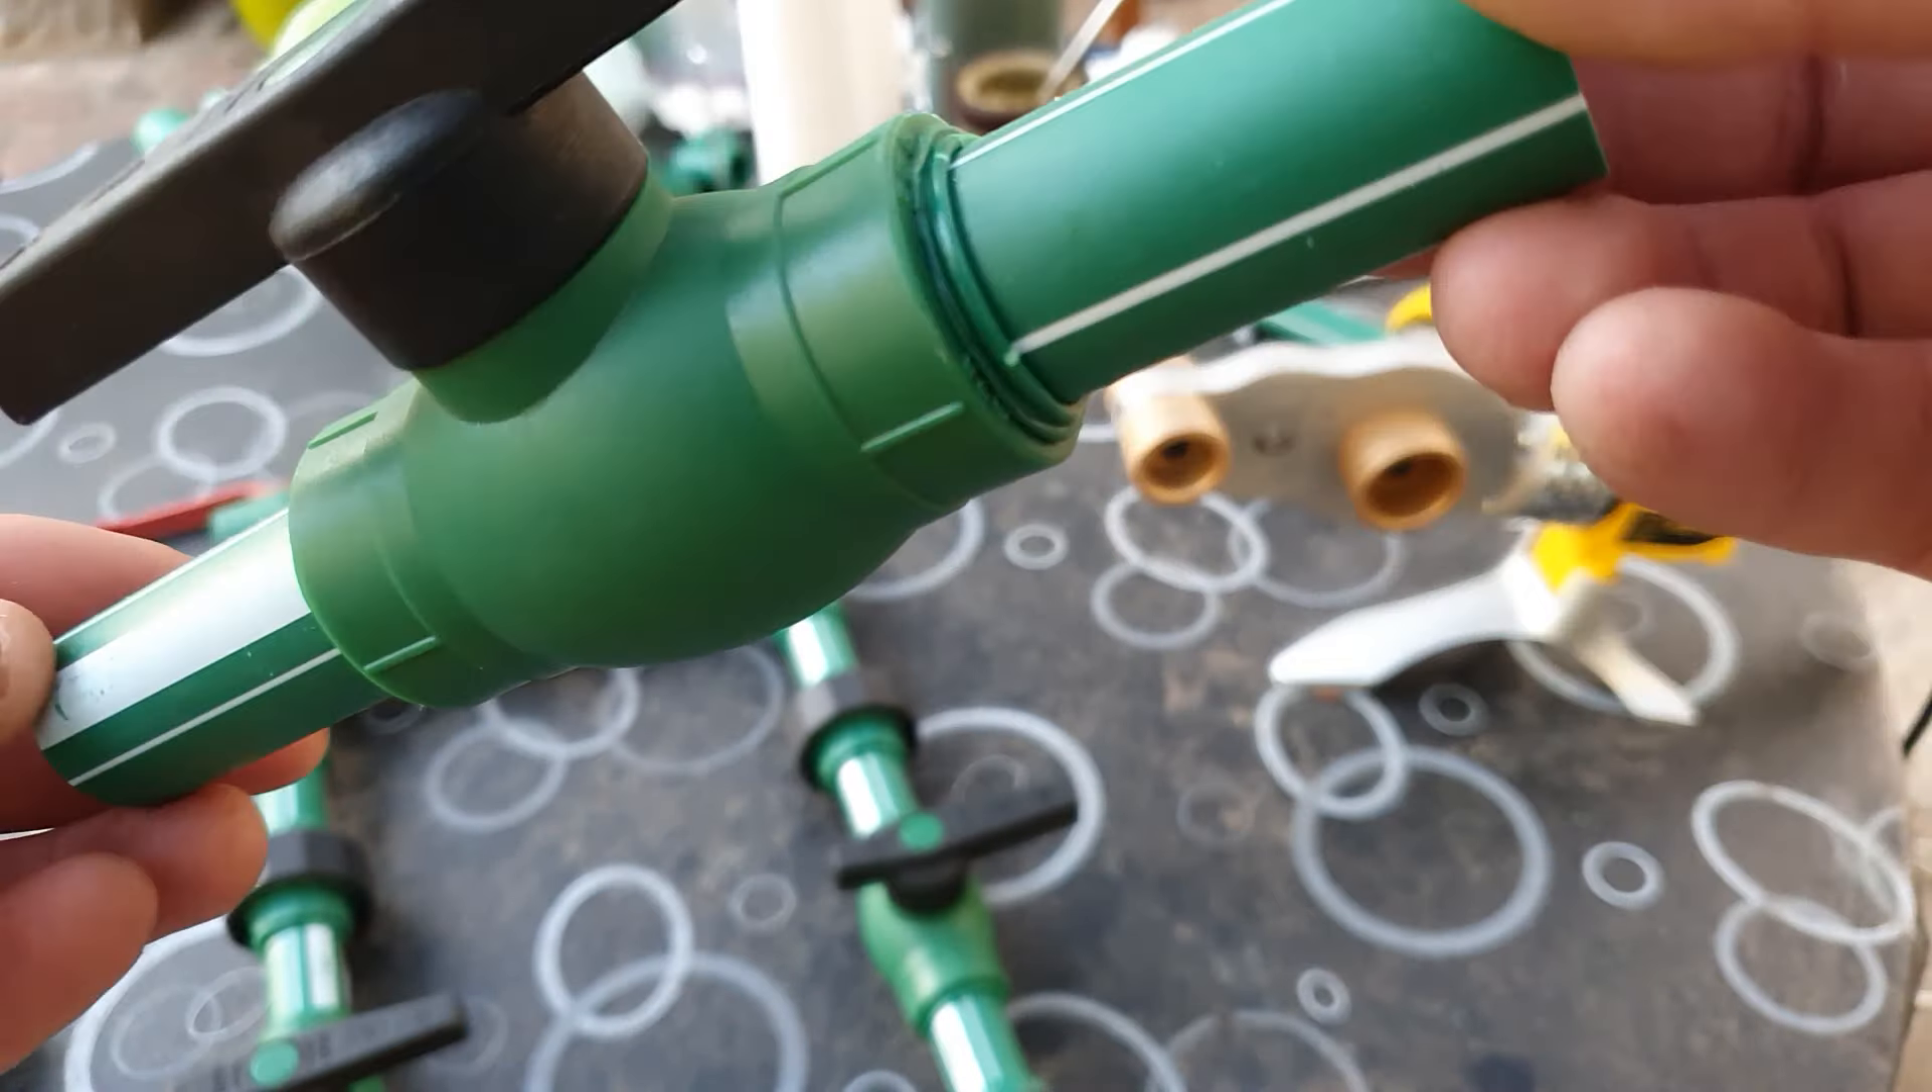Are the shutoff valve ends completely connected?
Yes.